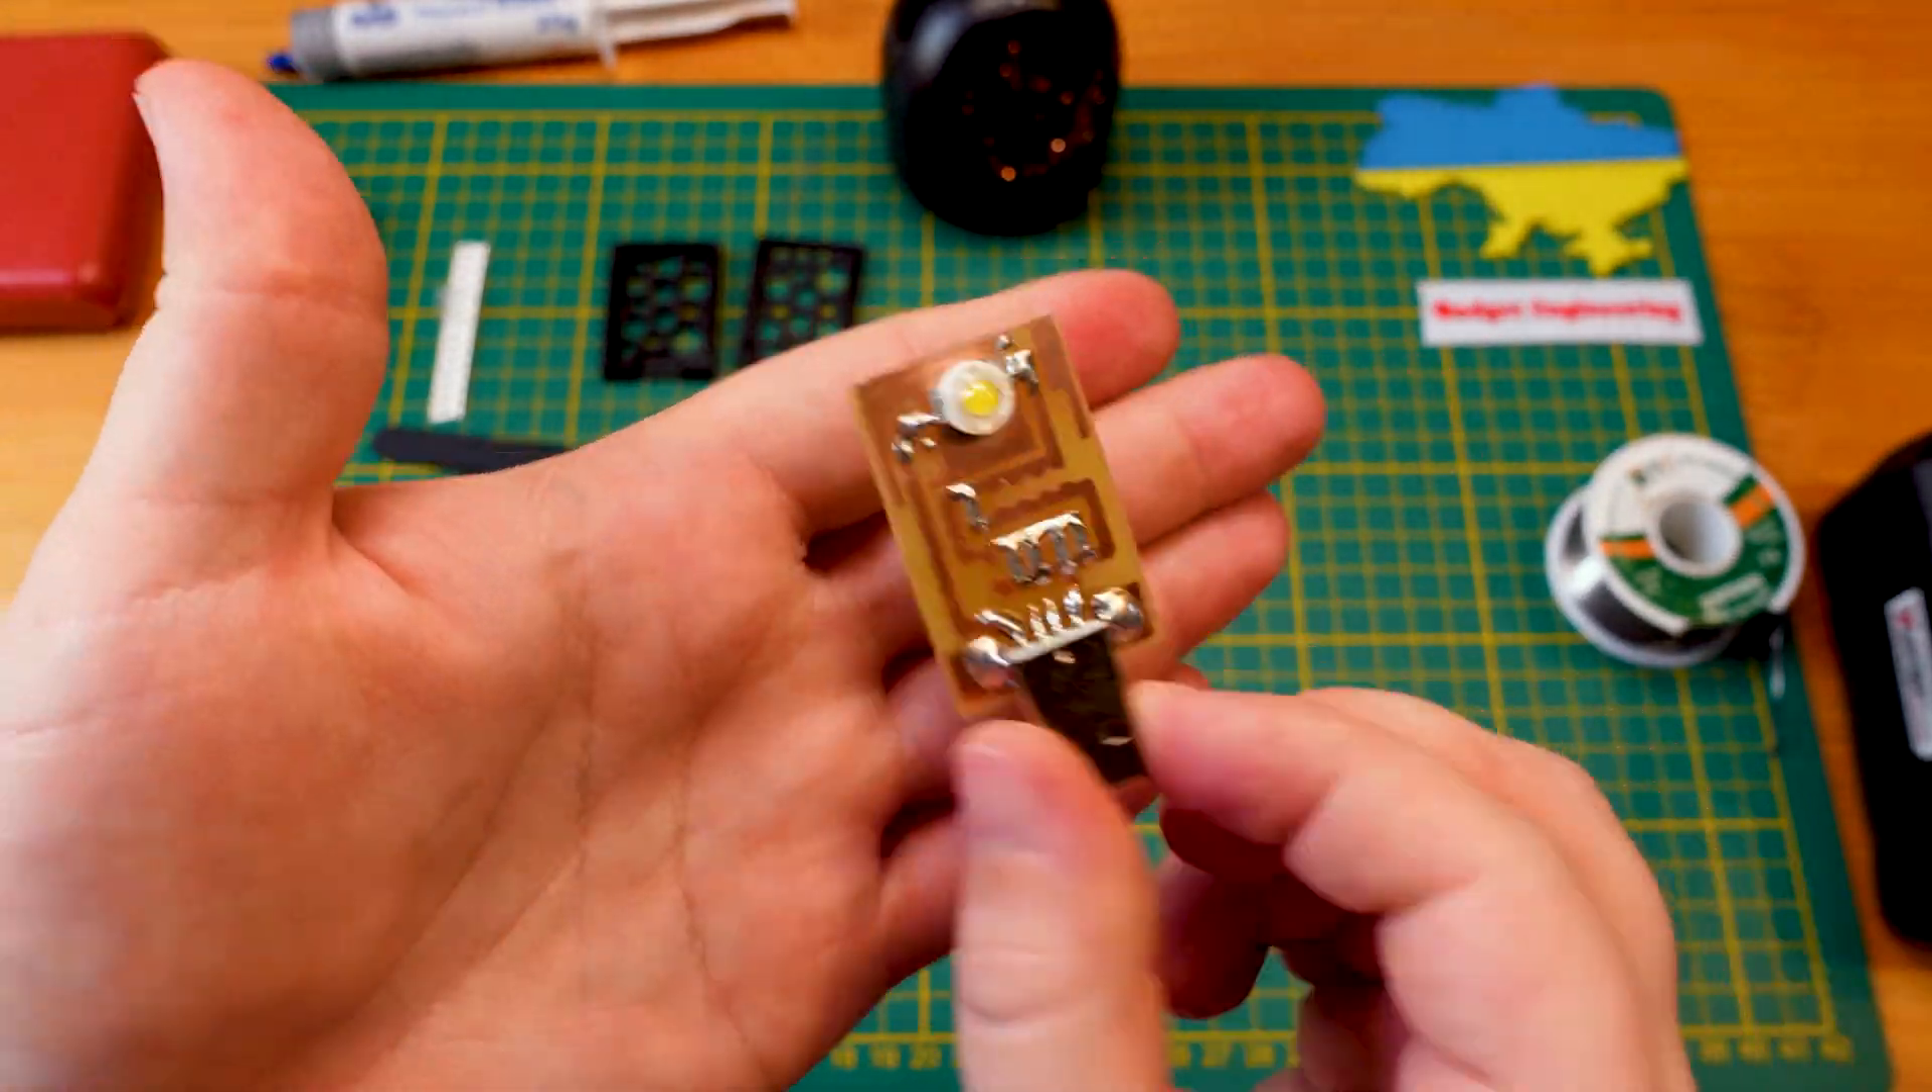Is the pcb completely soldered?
Yes.